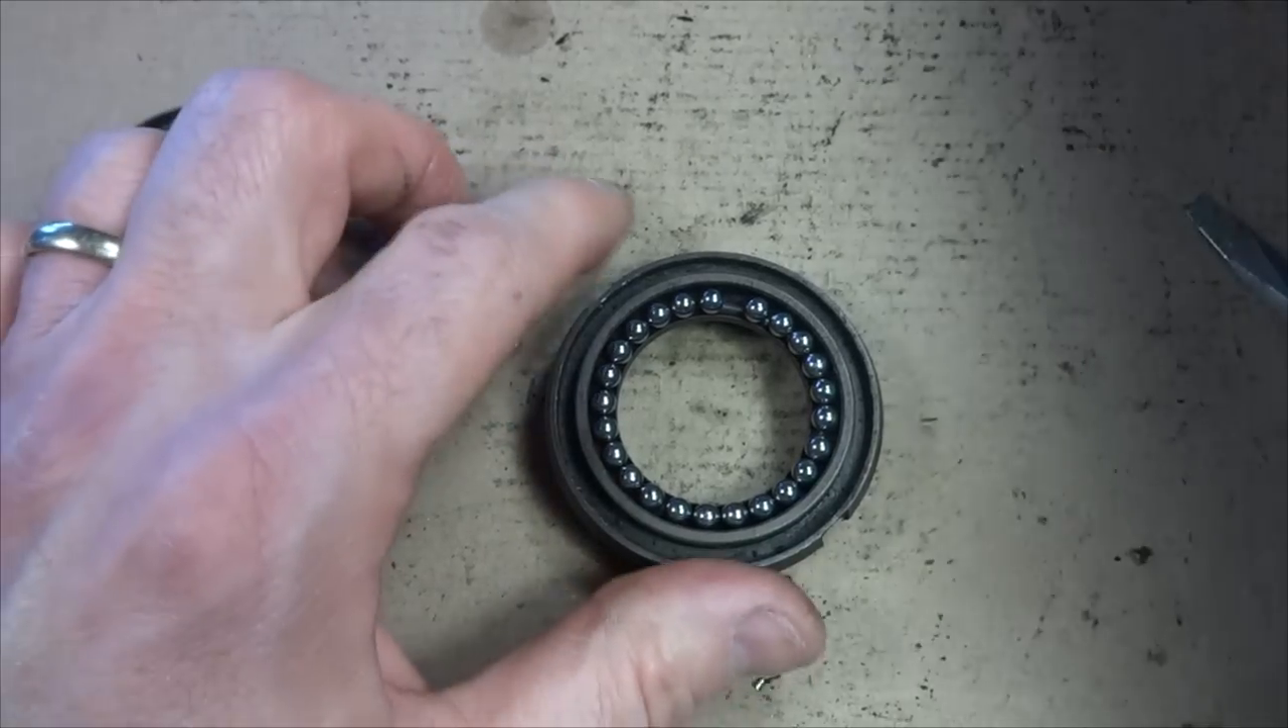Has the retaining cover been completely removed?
Yes.